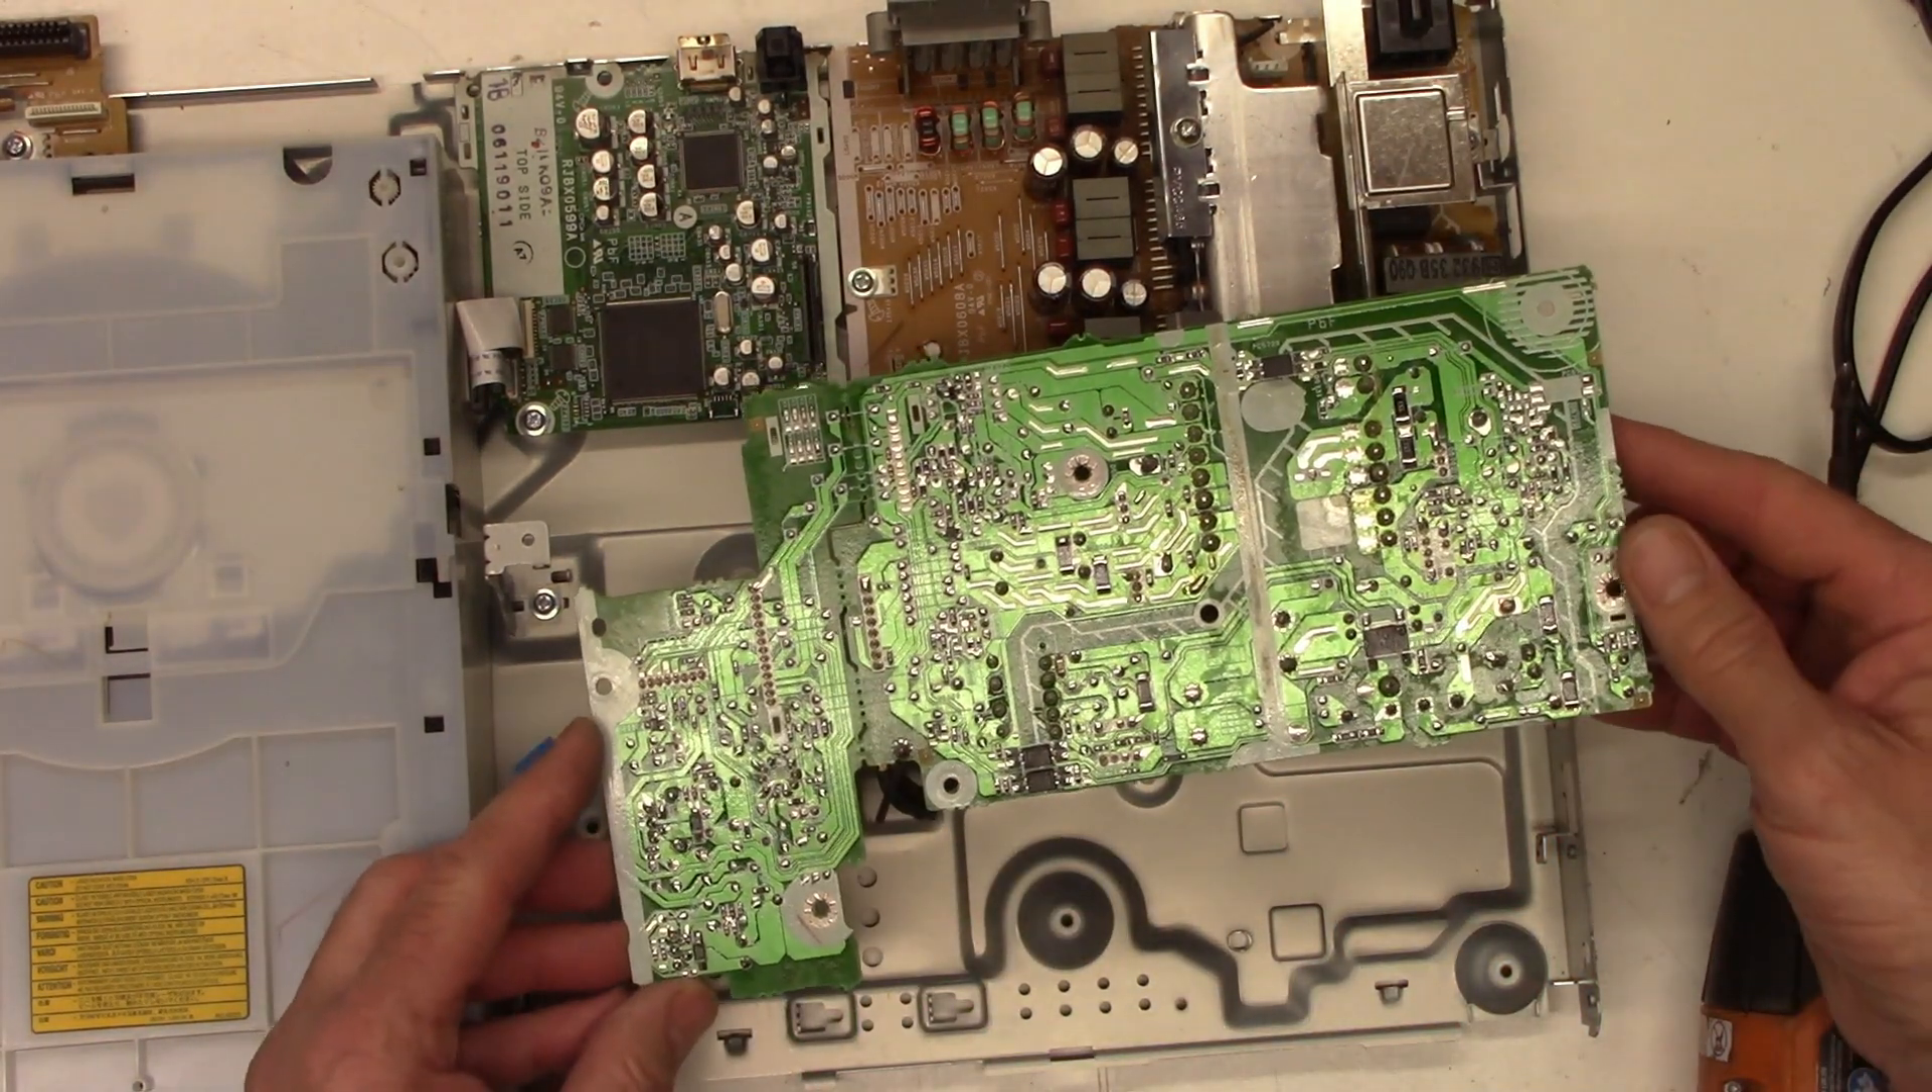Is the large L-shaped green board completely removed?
Yes.